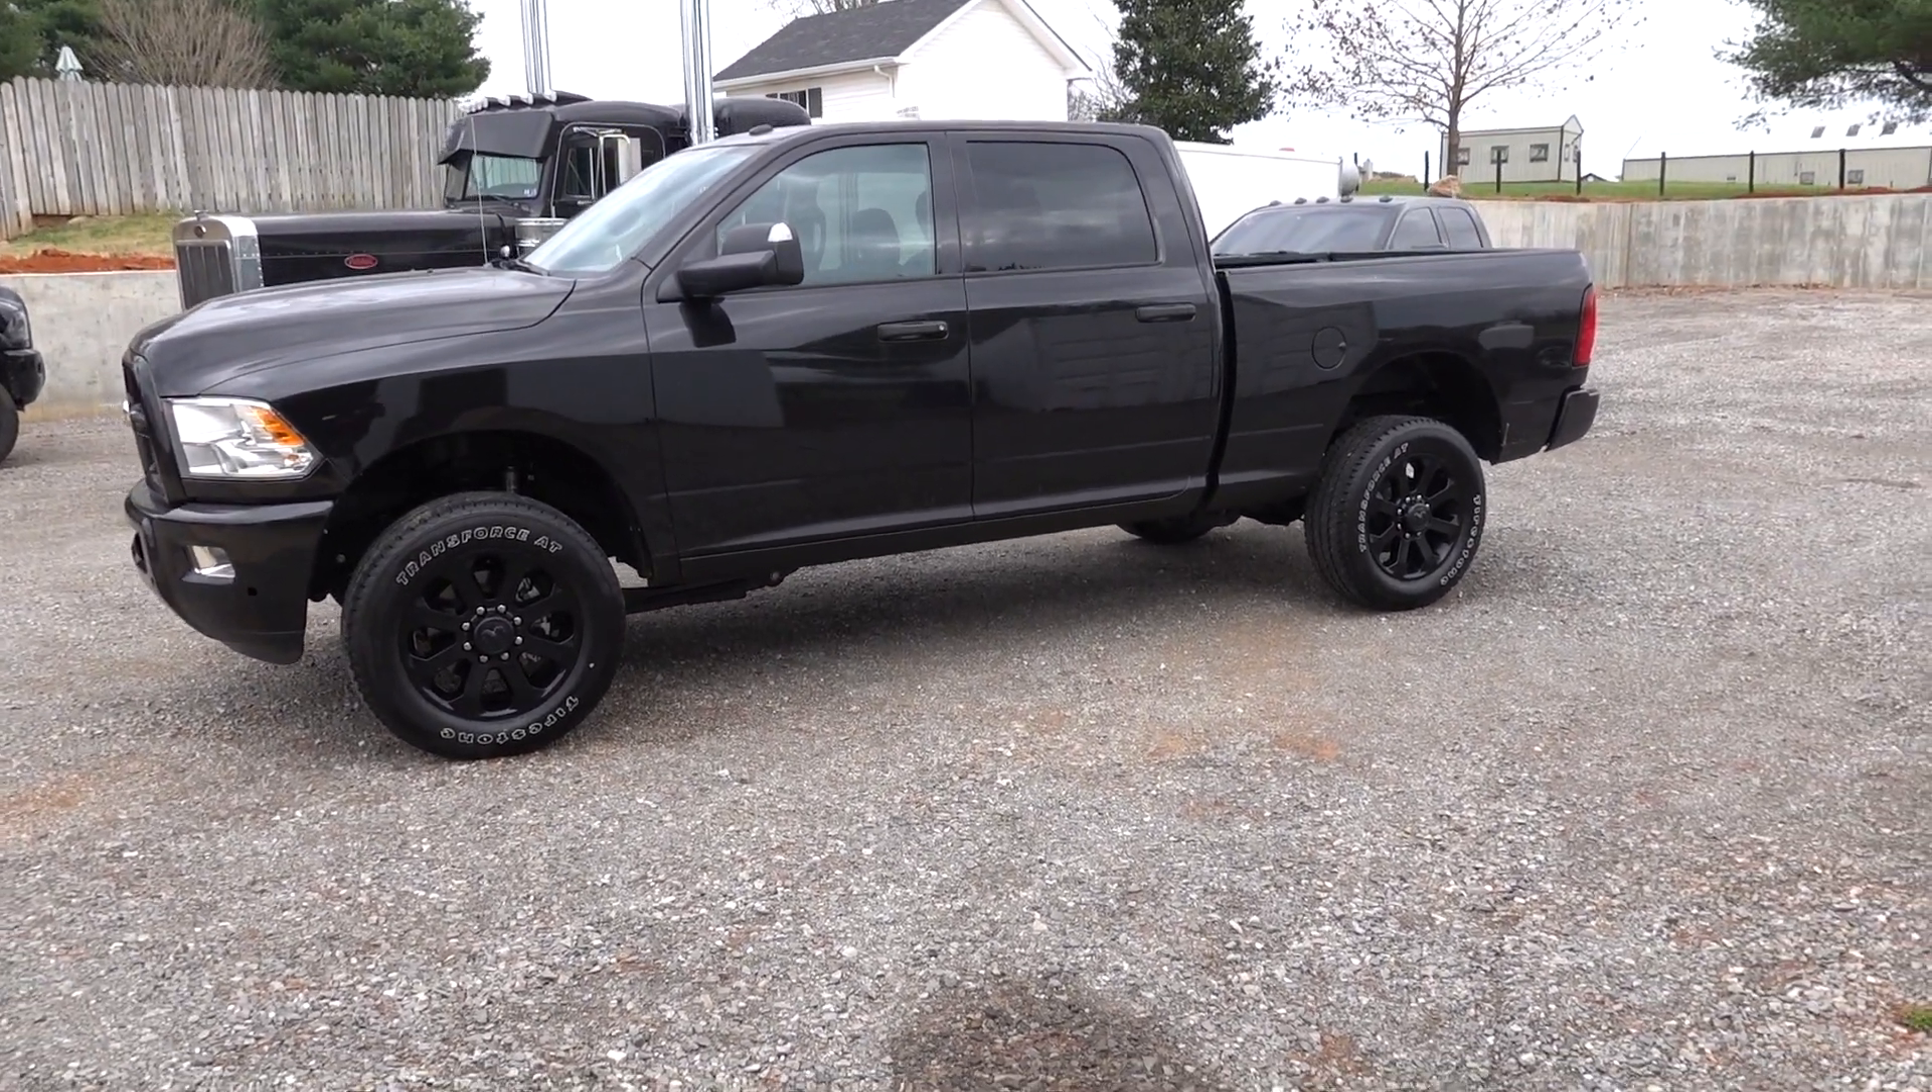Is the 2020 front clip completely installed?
No.